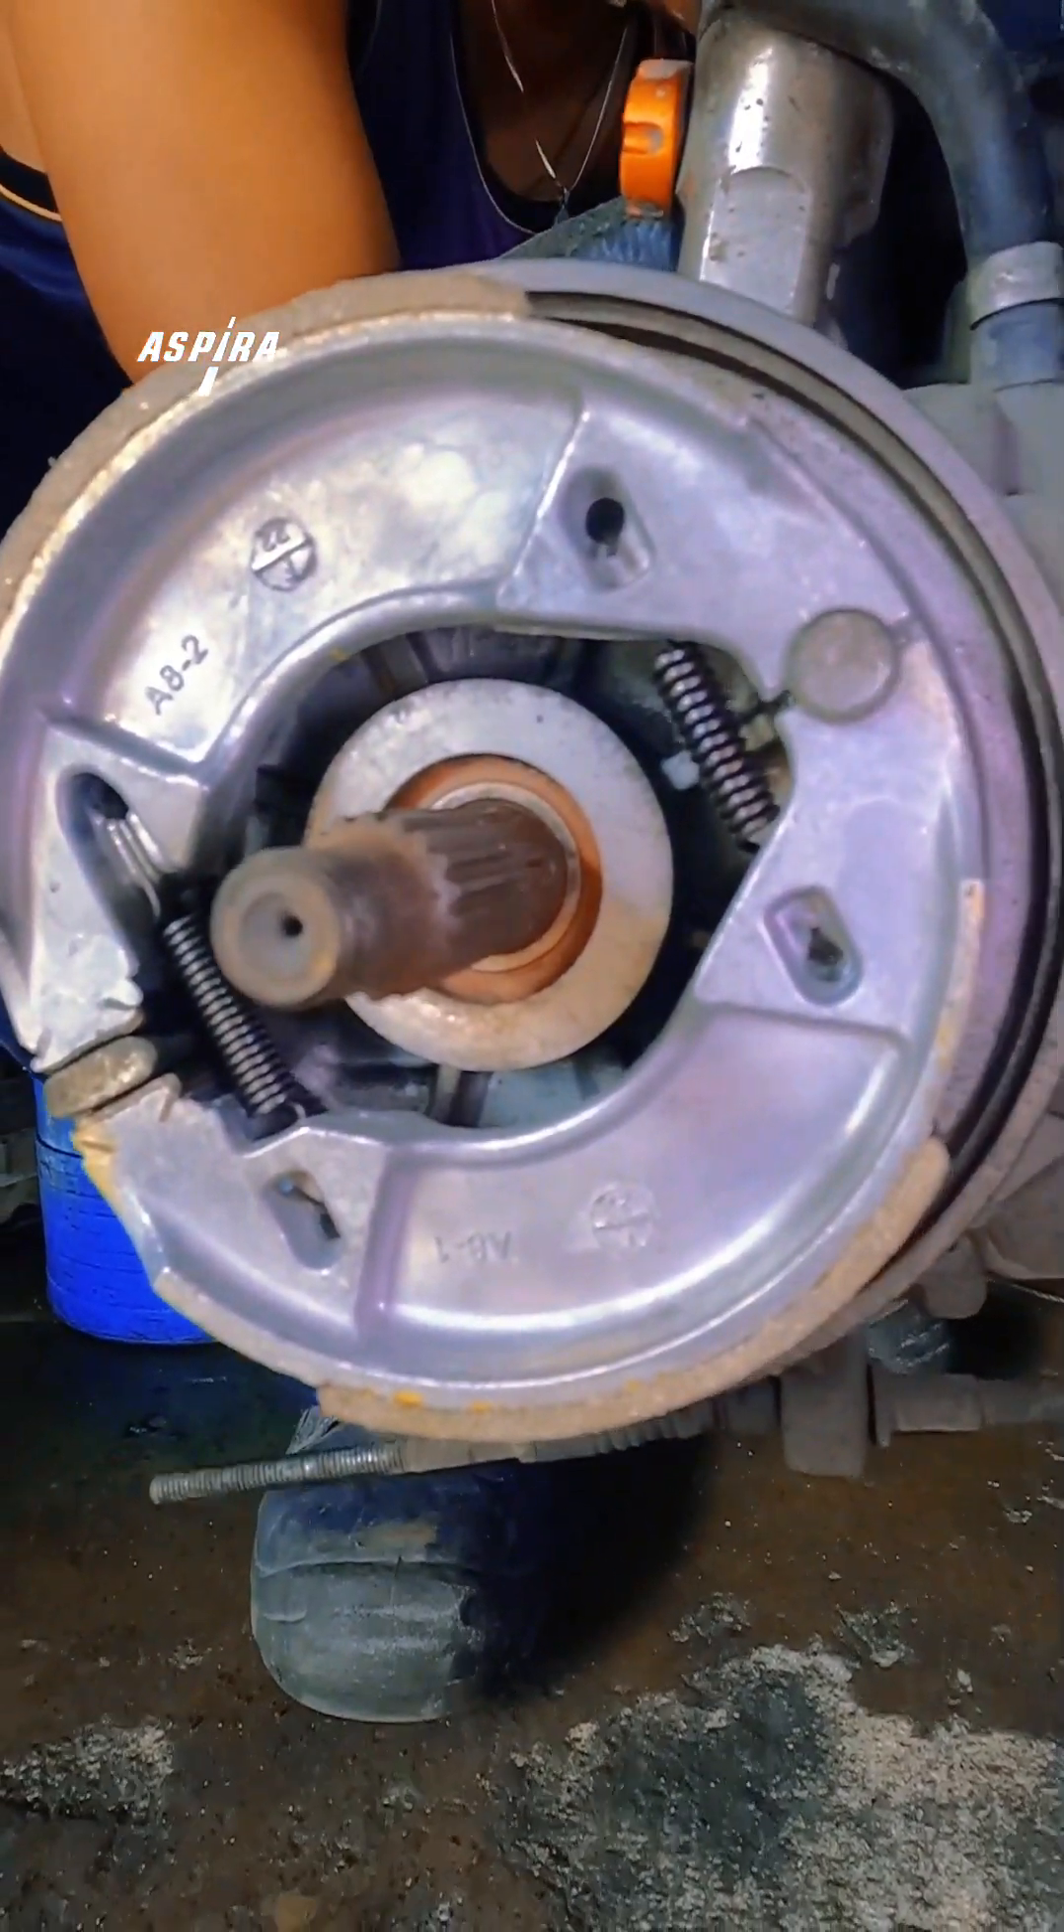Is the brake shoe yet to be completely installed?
No.